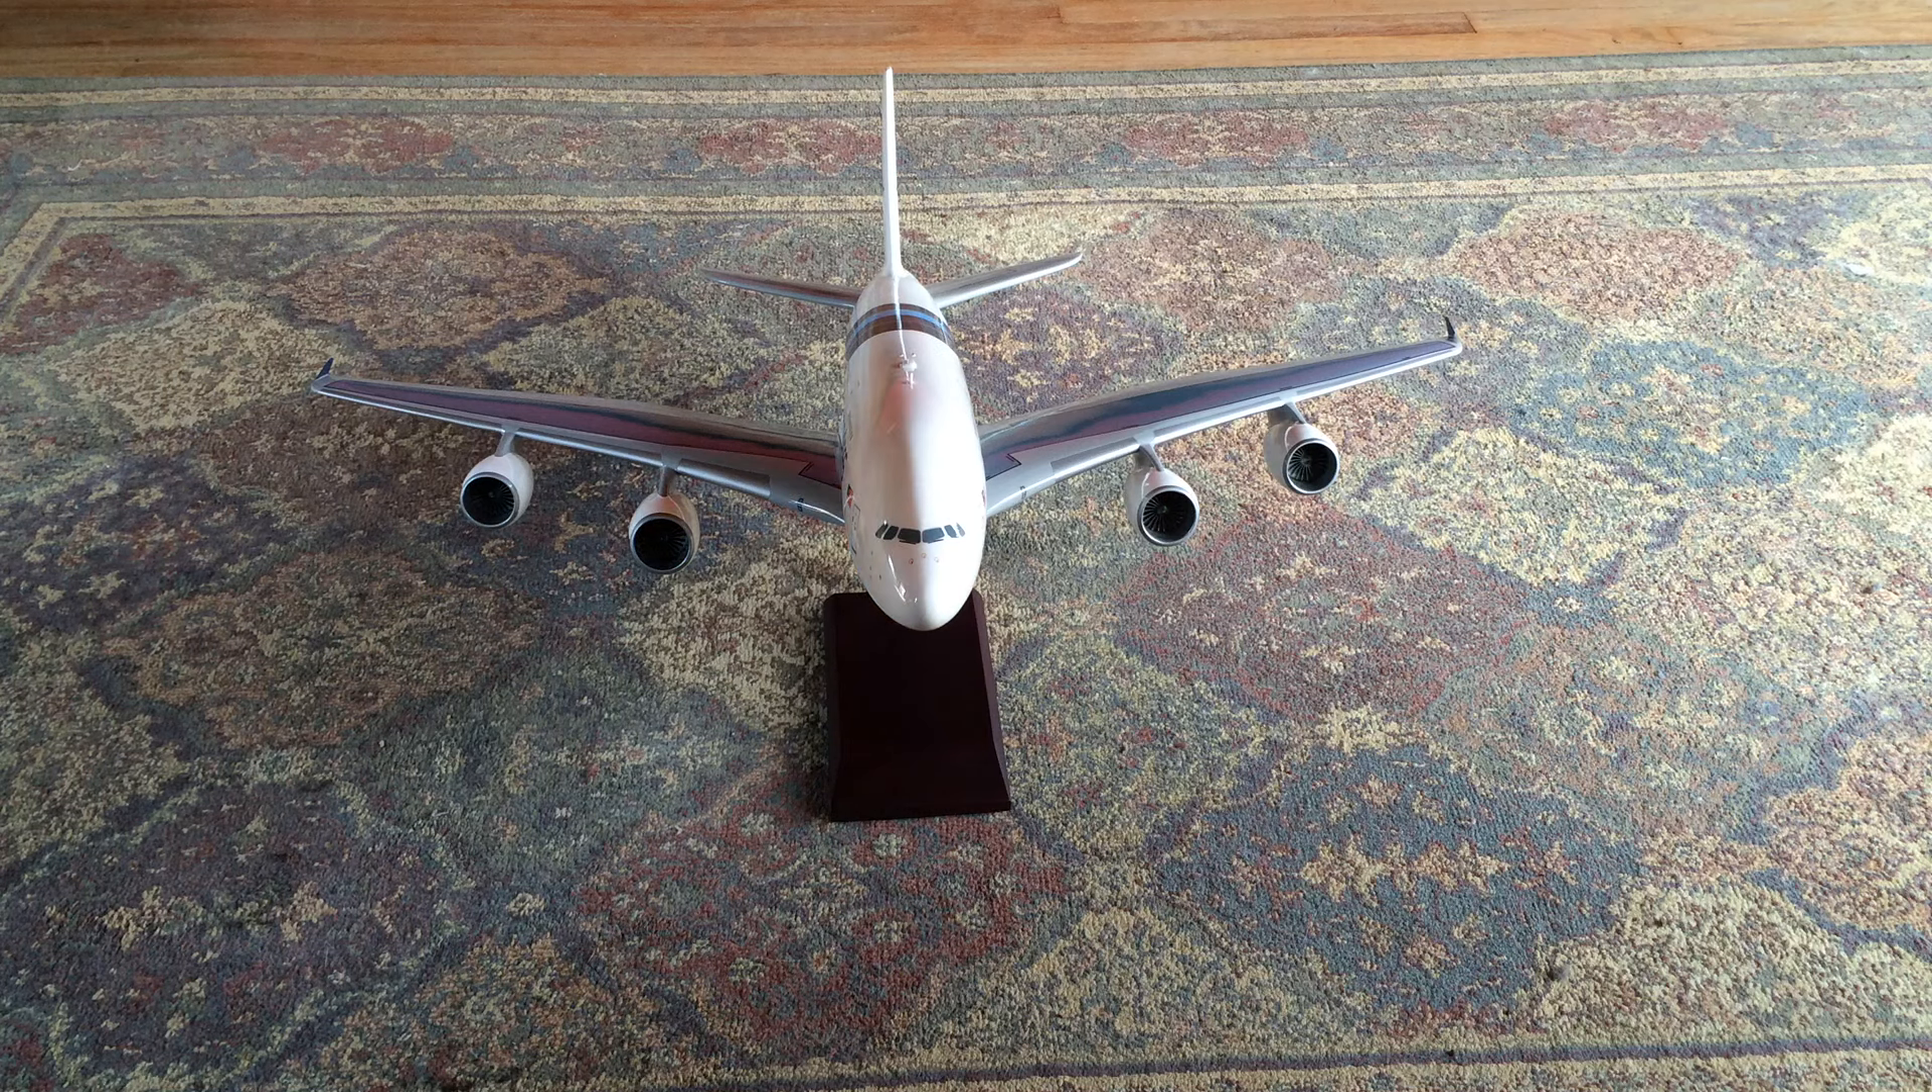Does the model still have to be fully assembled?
No.